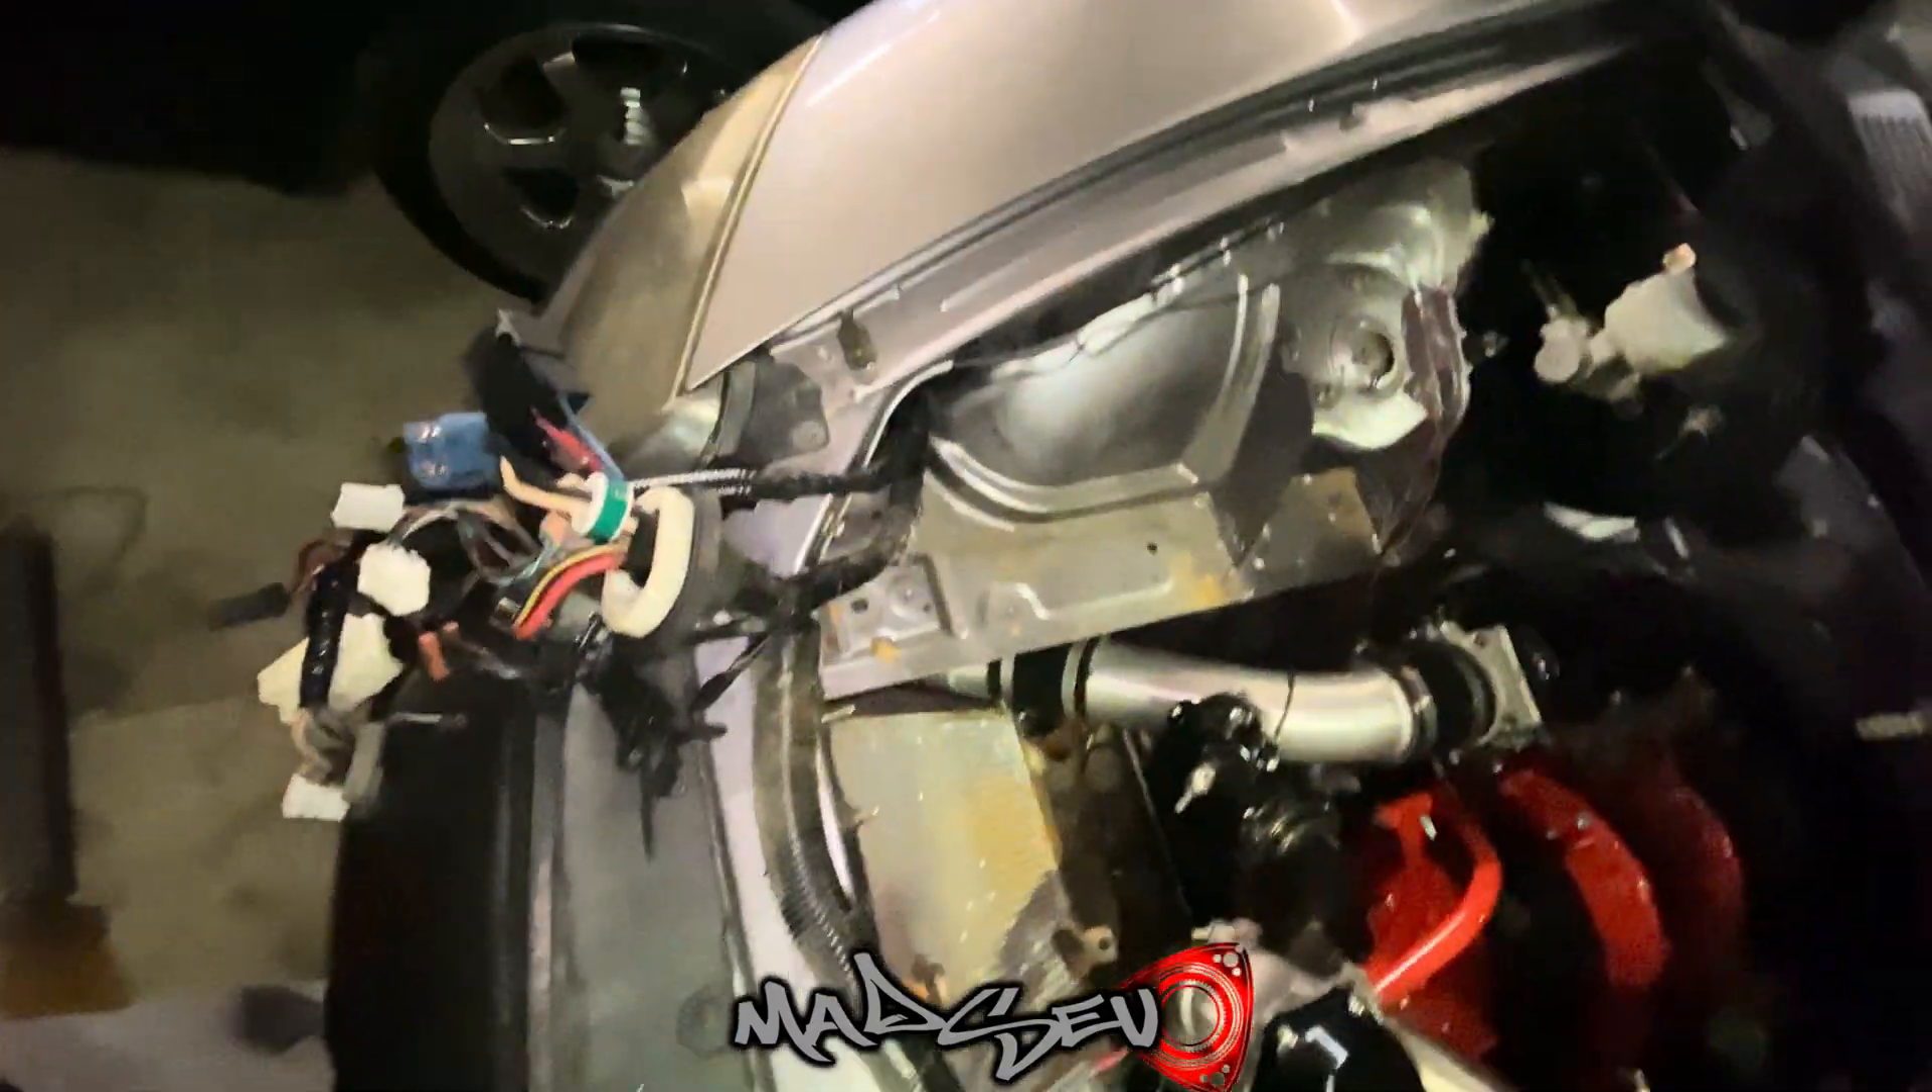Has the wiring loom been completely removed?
No.